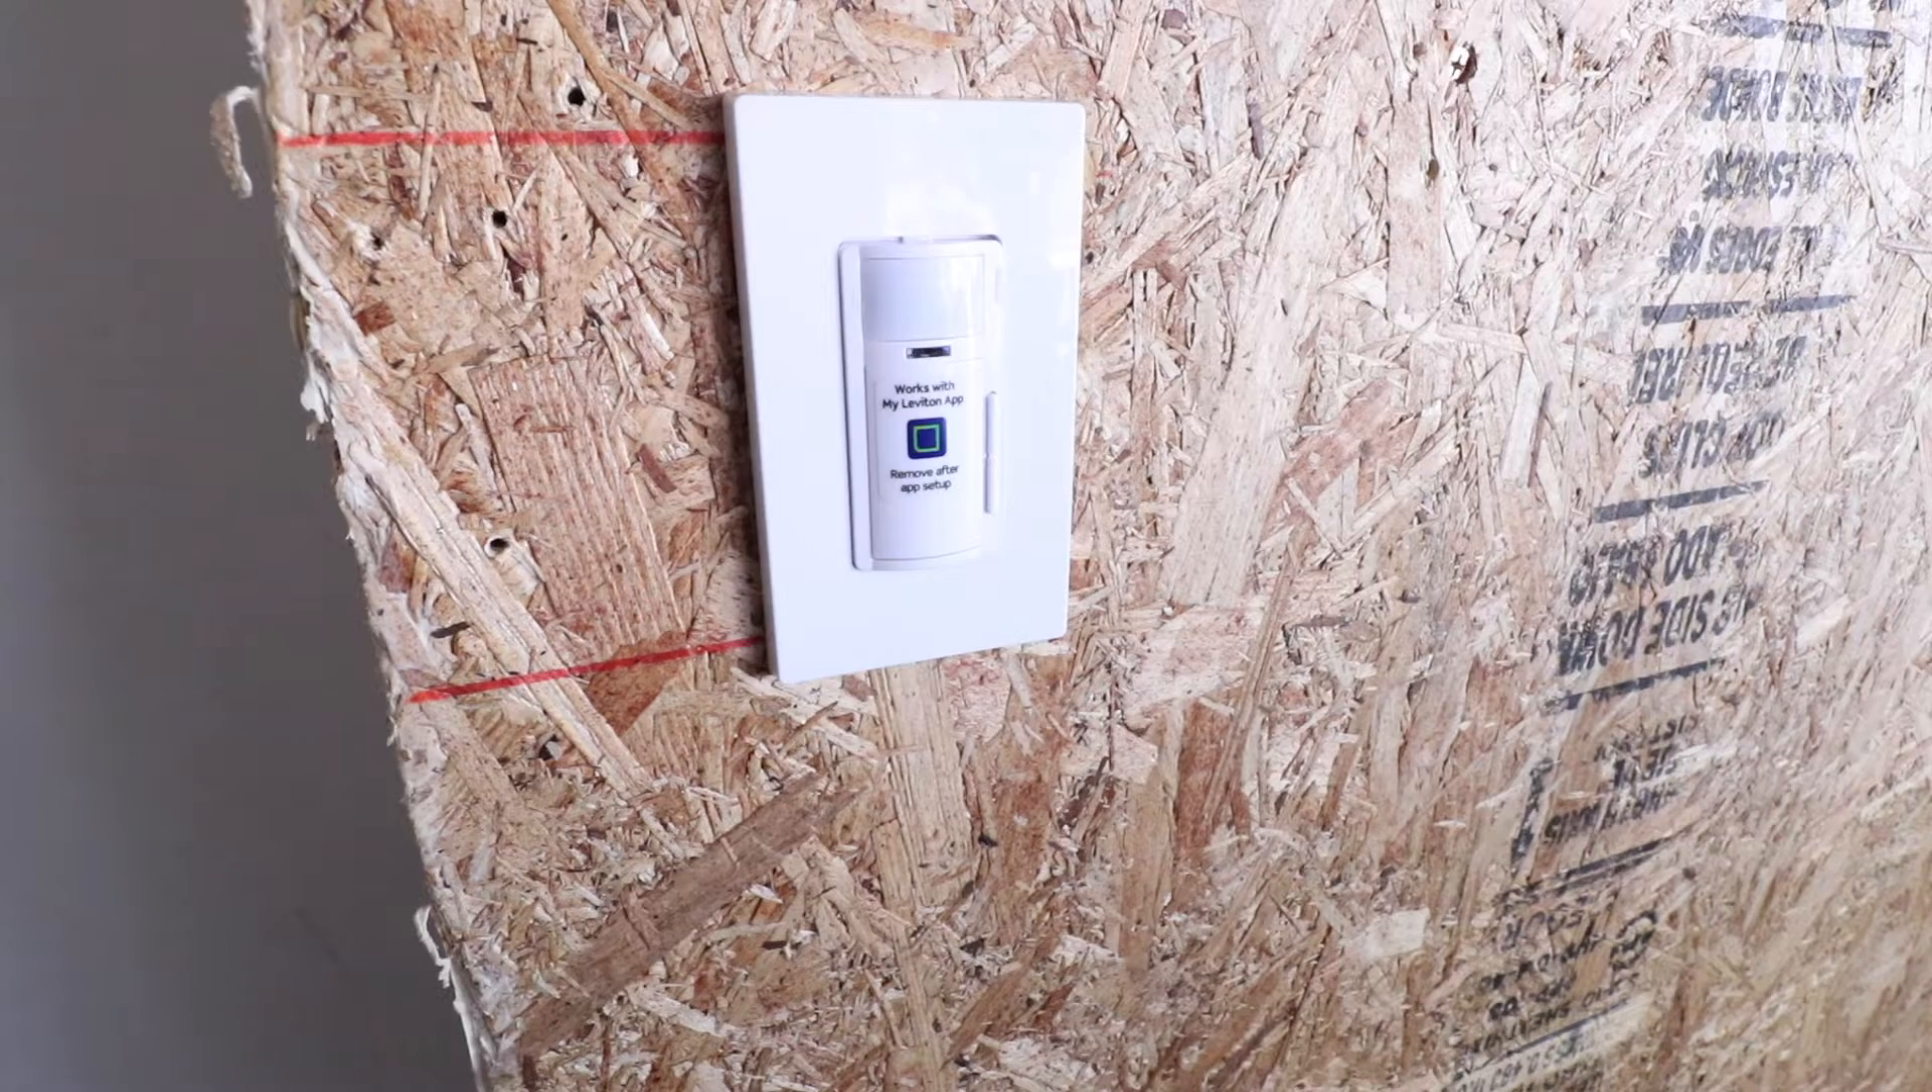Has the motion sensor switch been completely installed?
Yes.